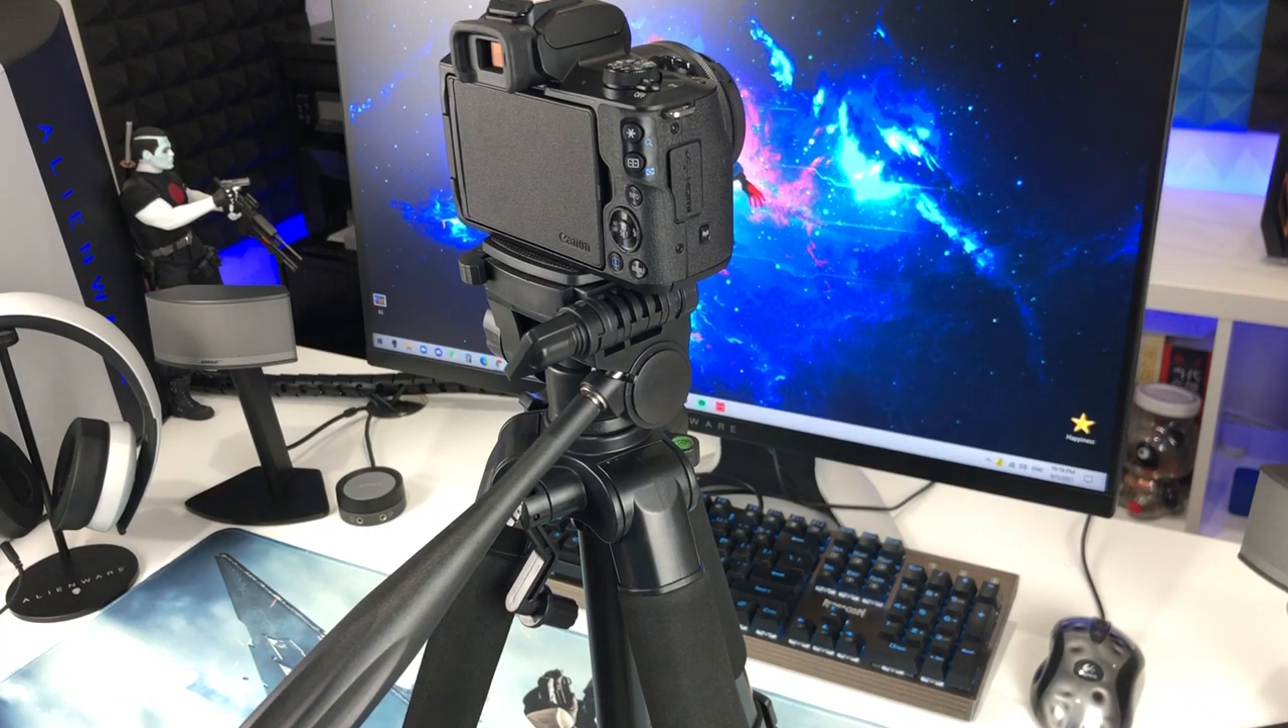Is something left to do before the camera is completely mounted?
No.